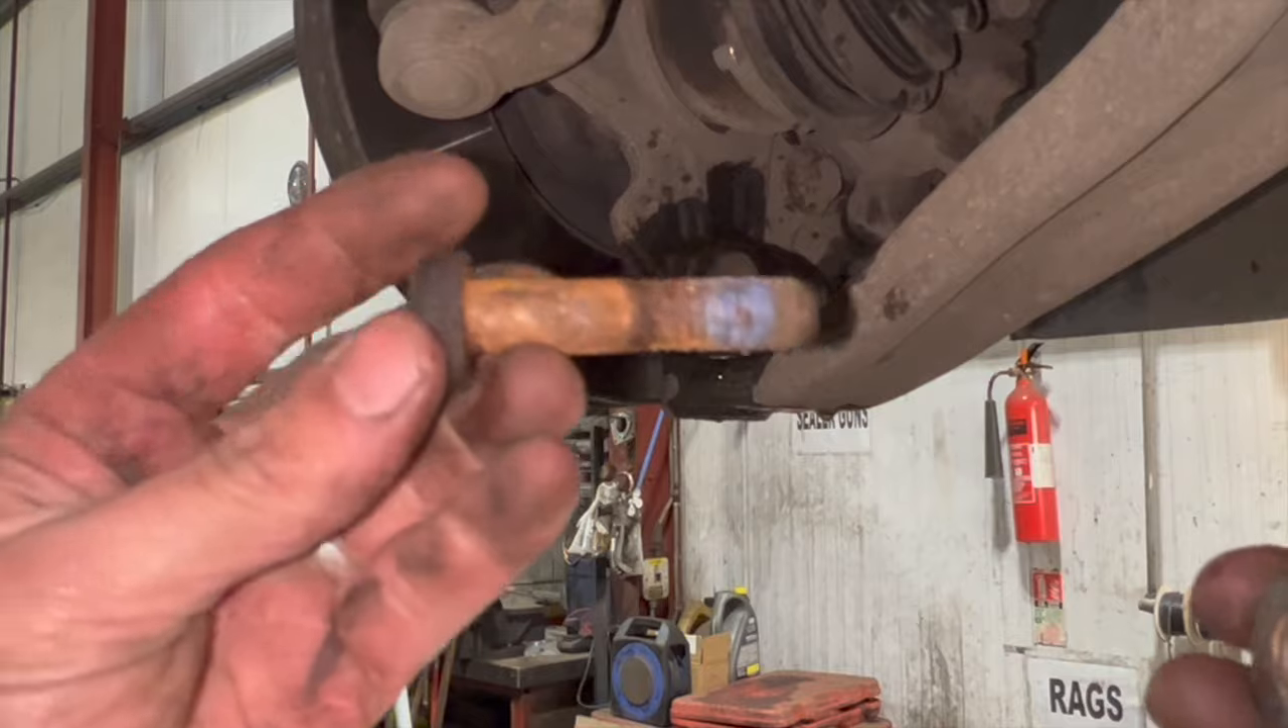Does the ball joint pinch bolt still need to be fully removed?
No.